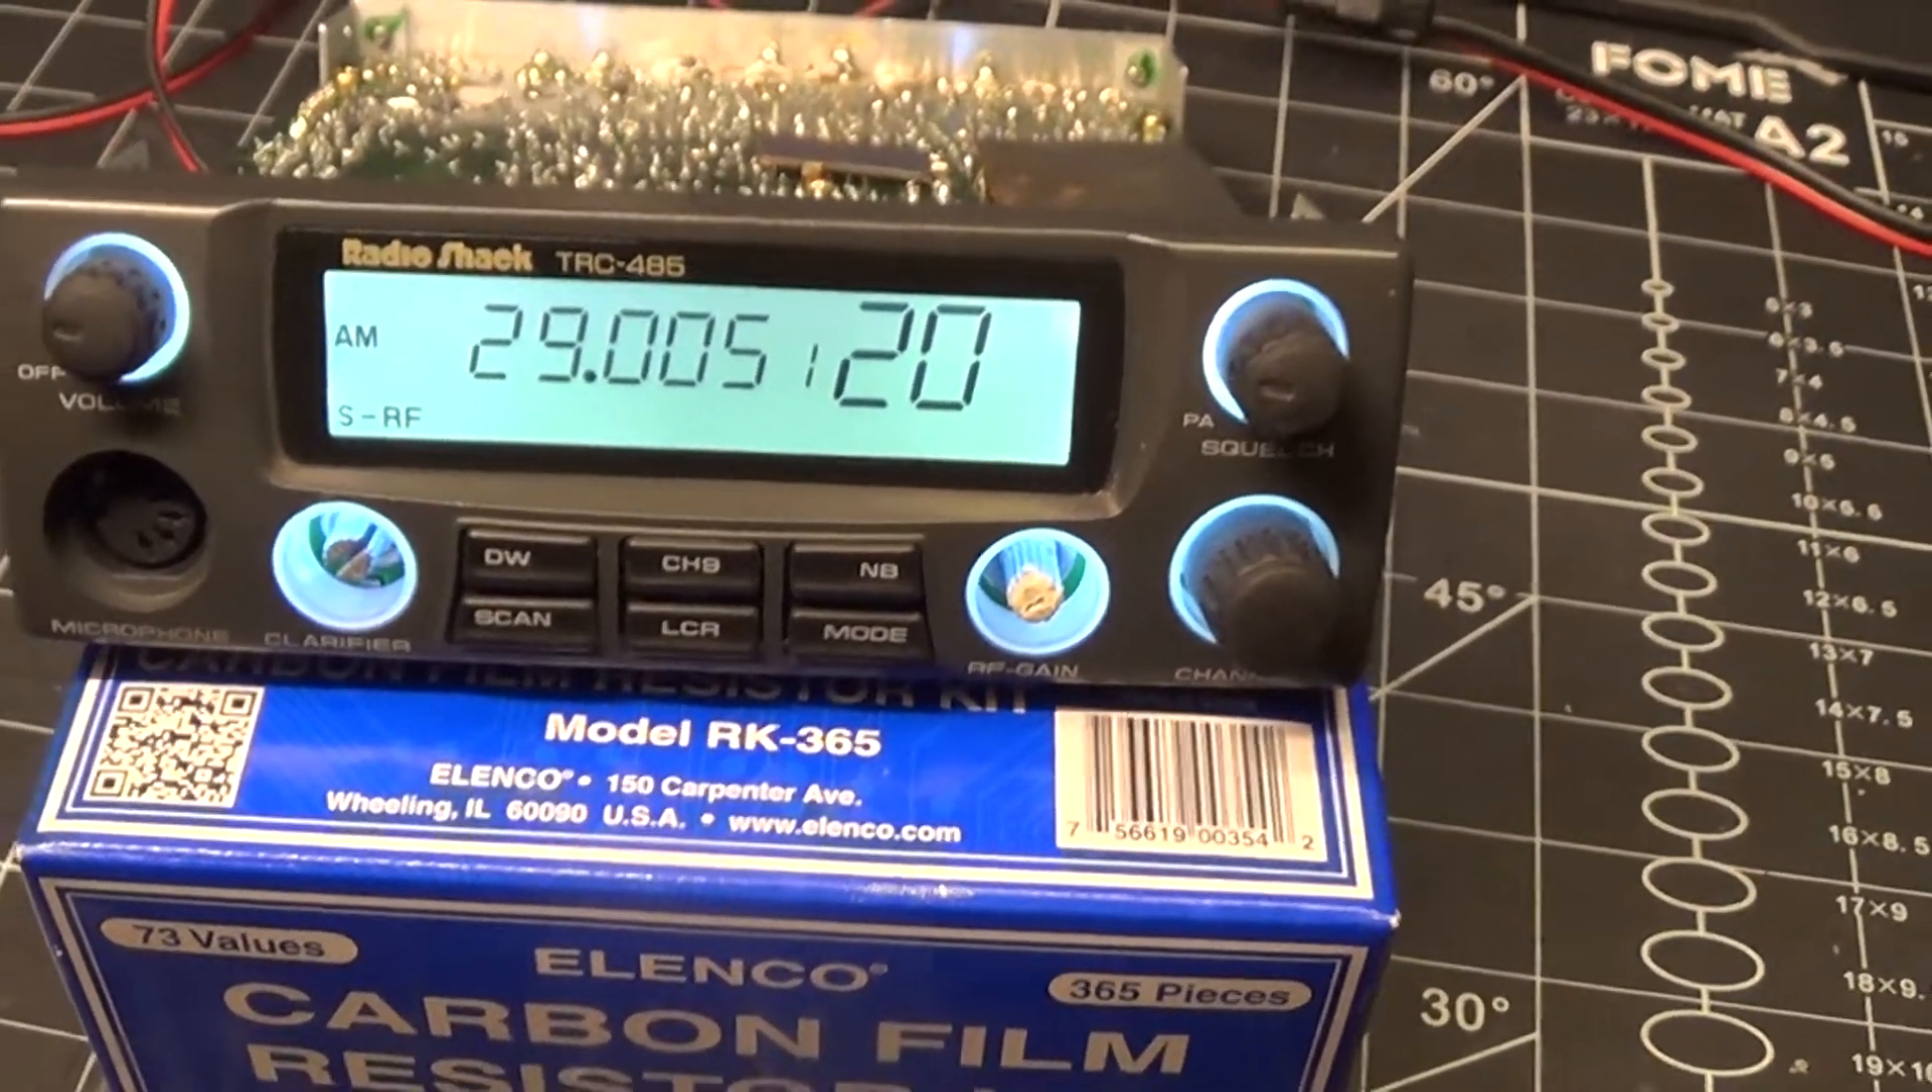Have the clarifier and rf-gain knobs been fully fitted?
No.